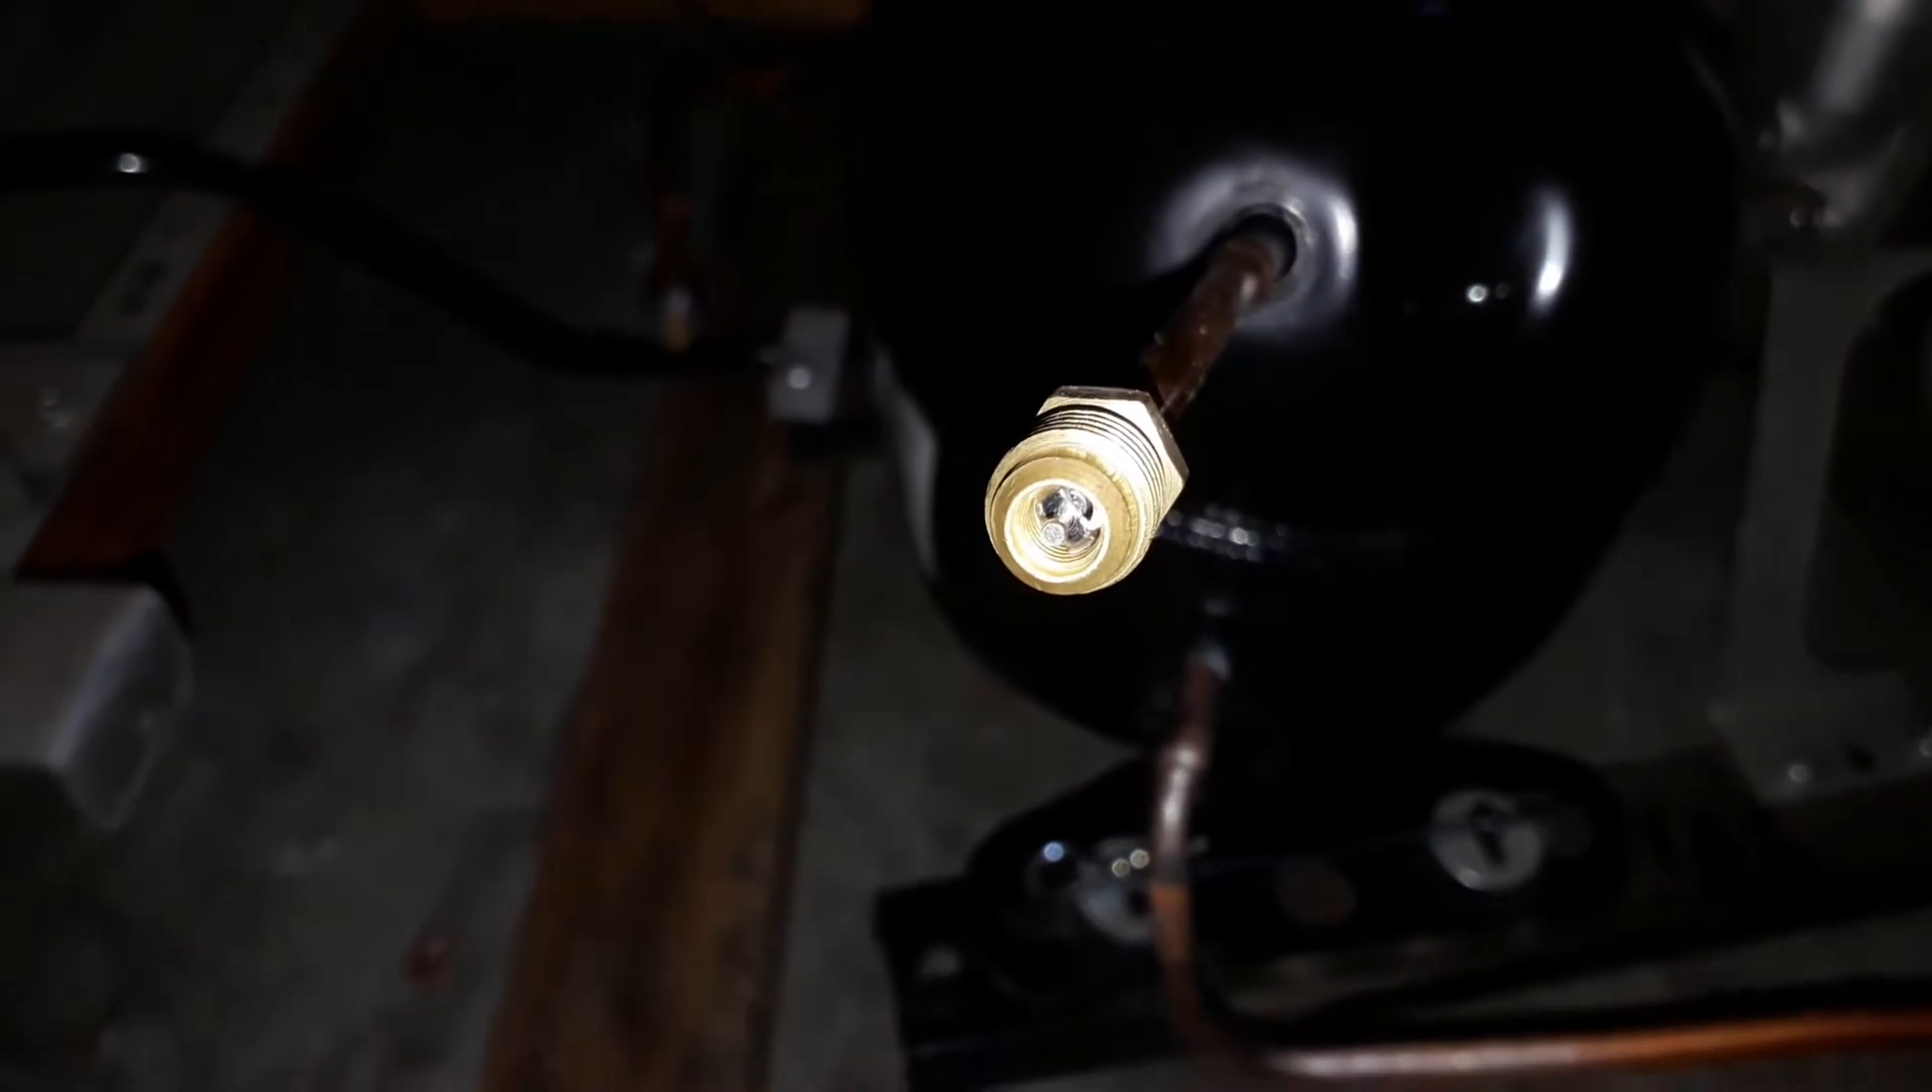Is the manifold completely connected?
No.